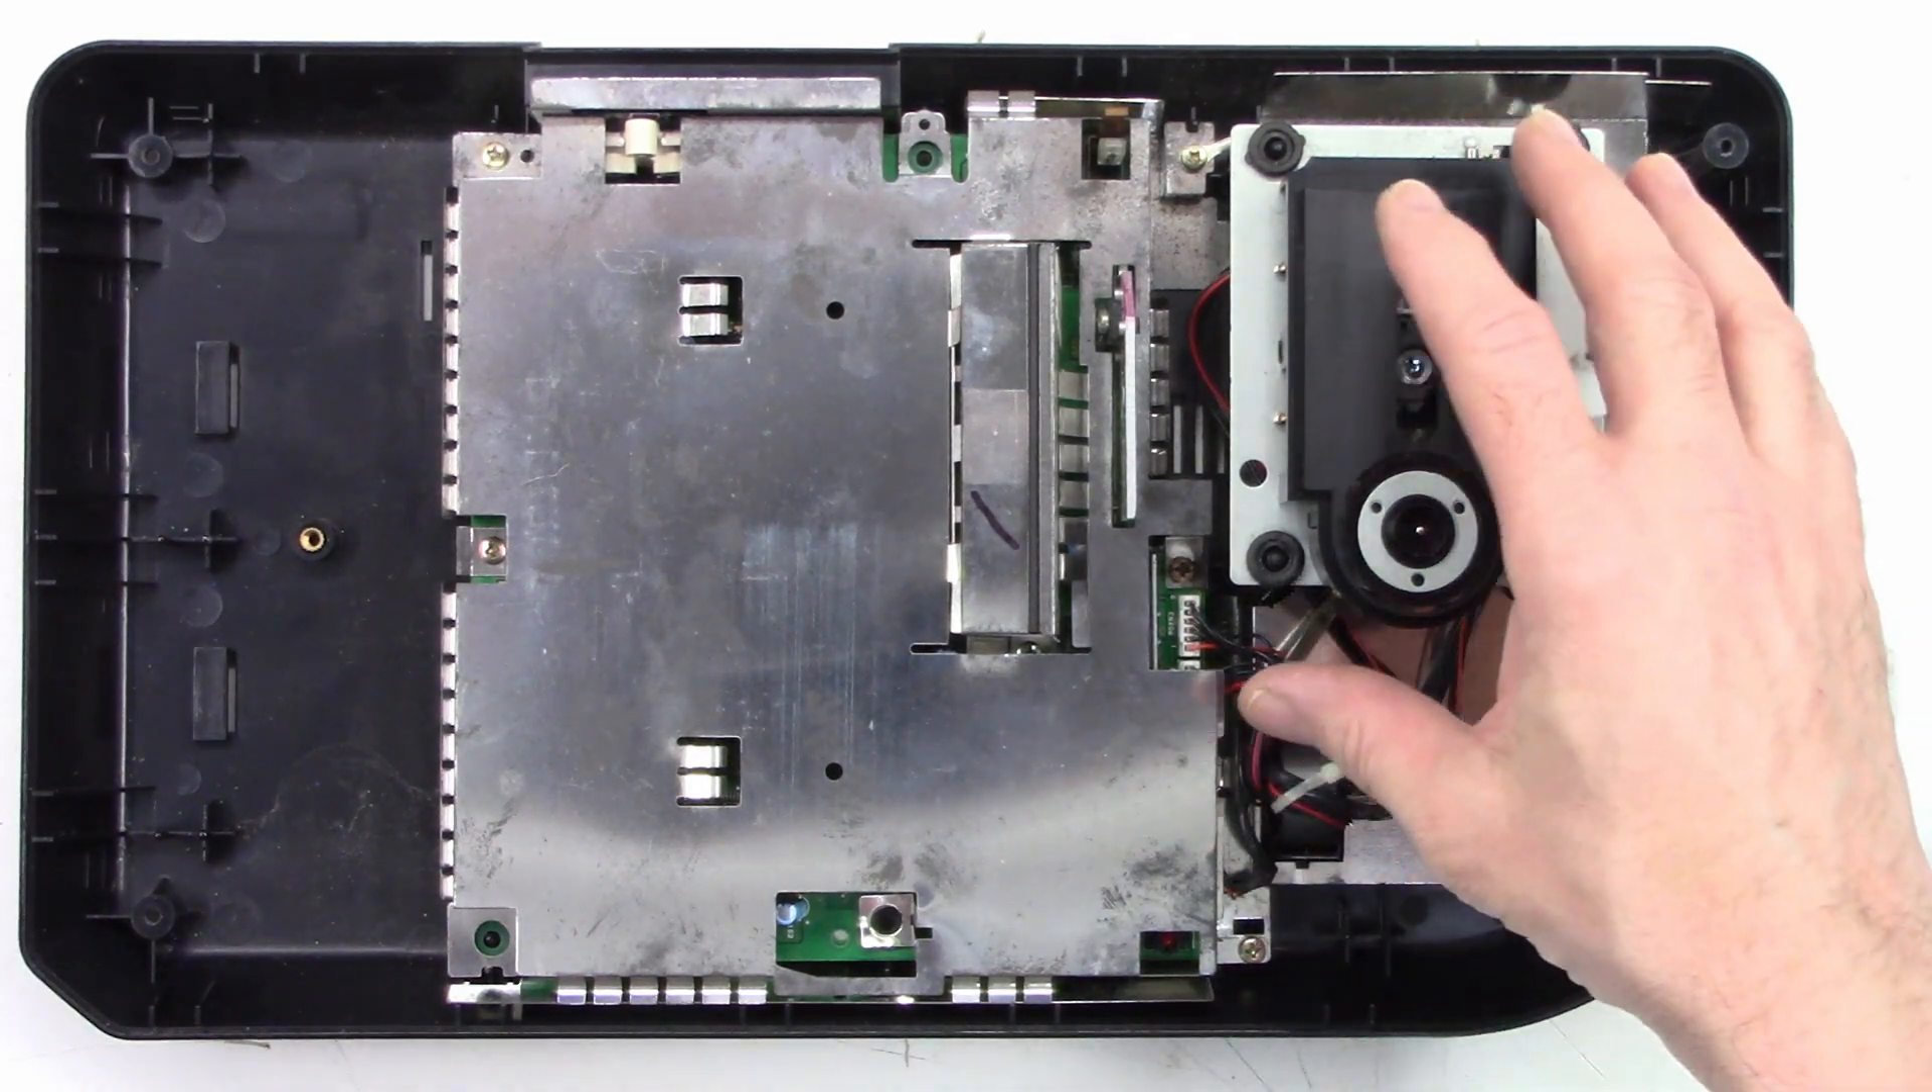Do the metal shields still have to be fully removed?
Yes.